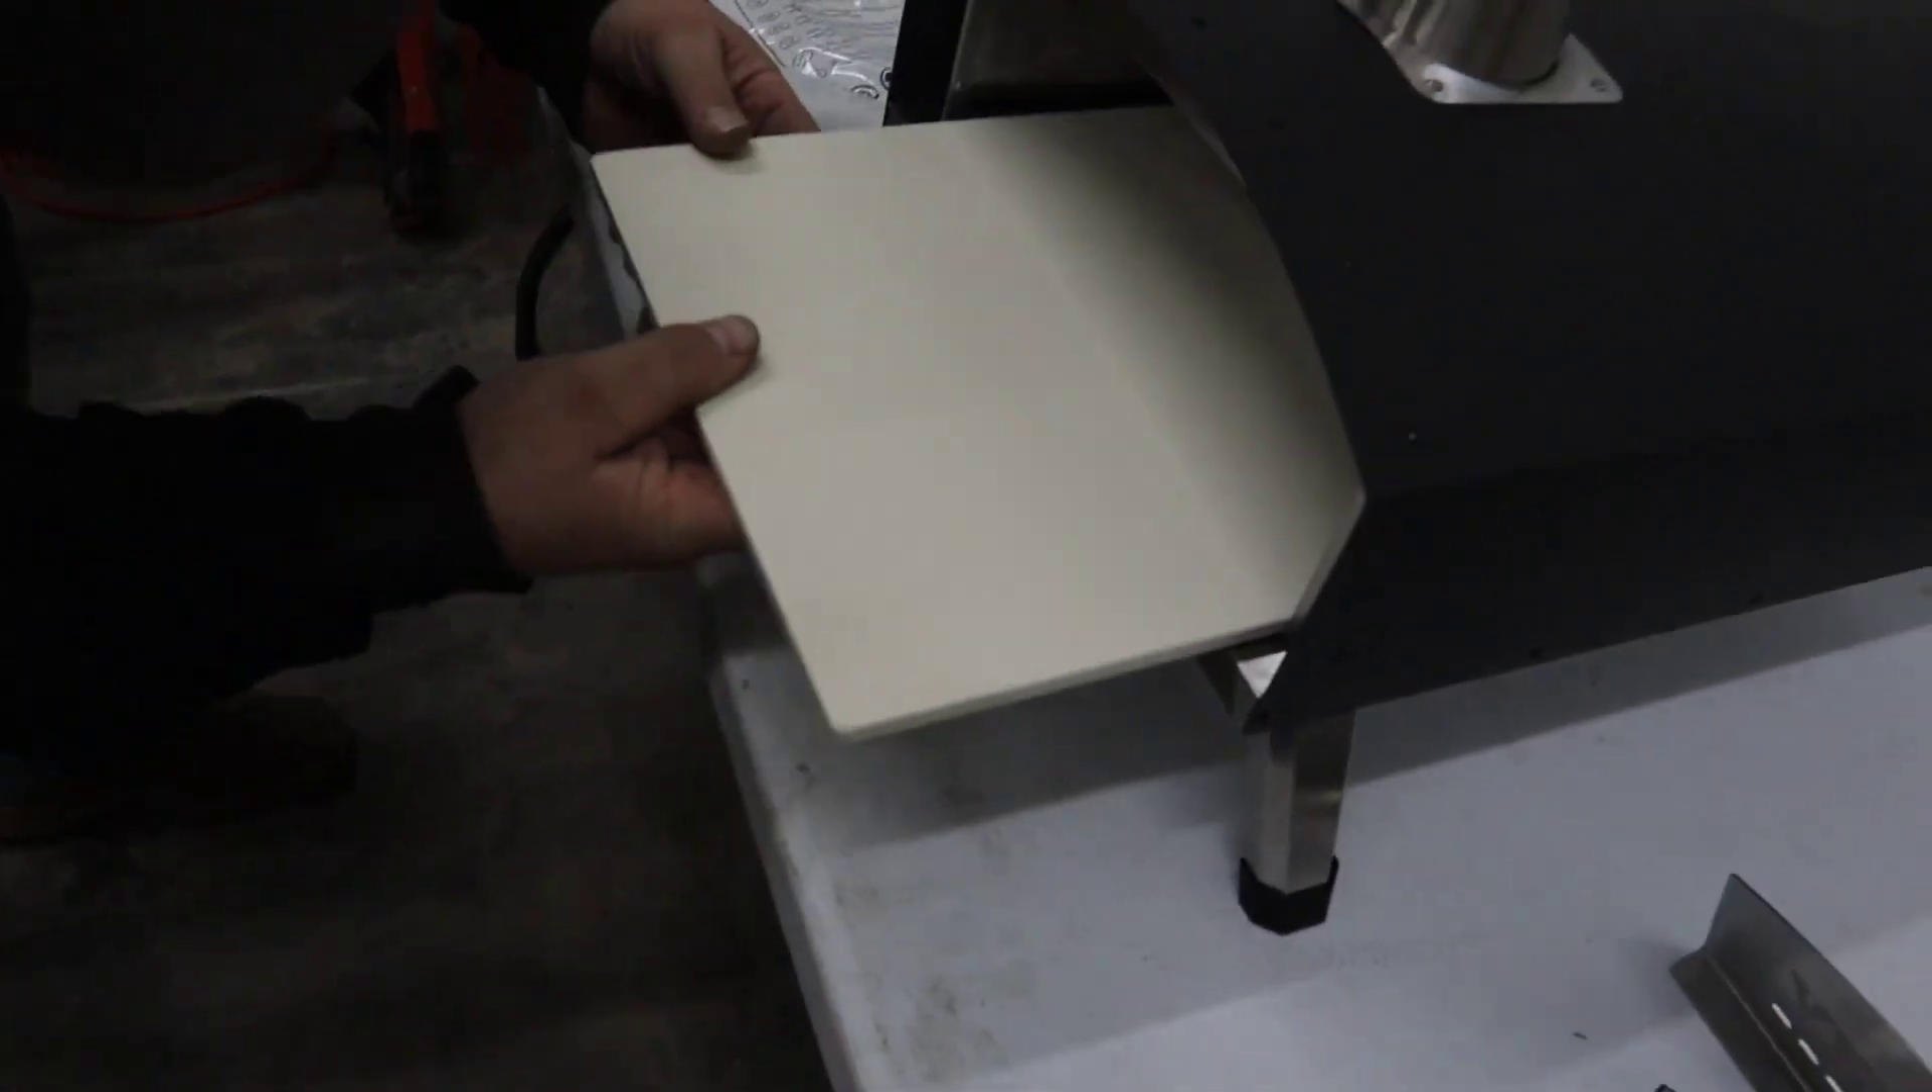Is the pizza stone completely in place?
No.